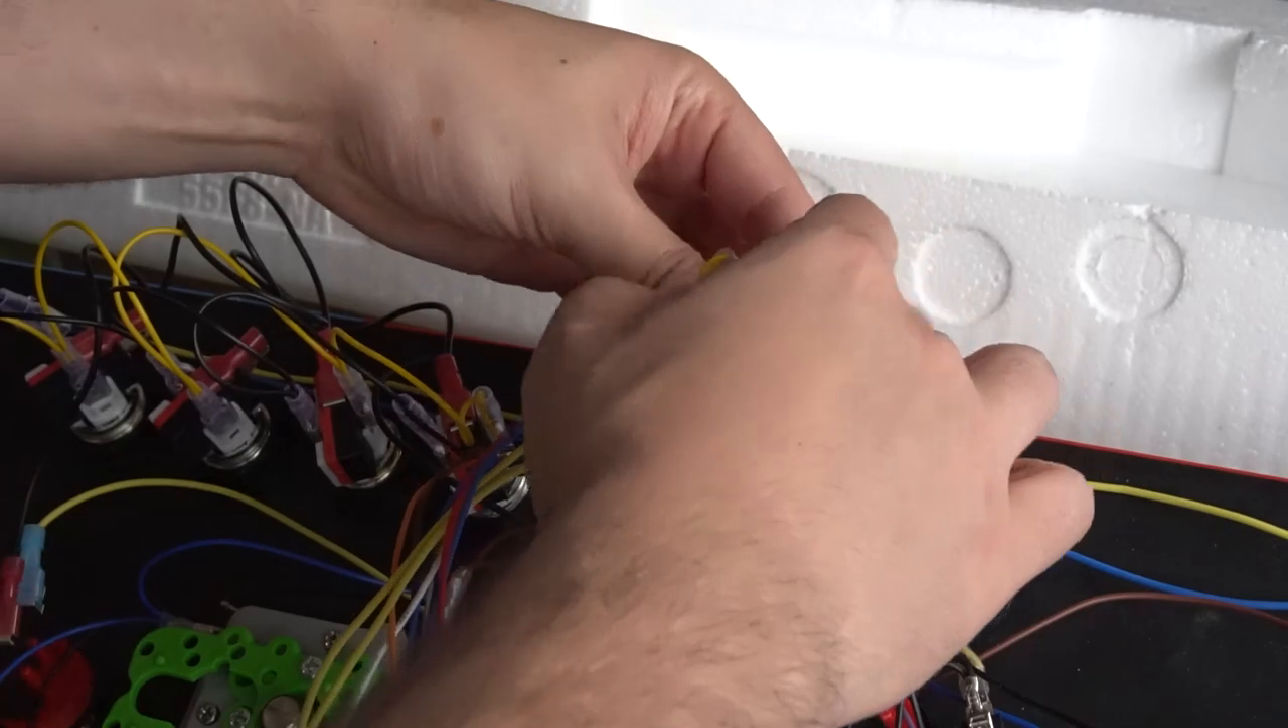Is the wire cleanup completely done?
No.